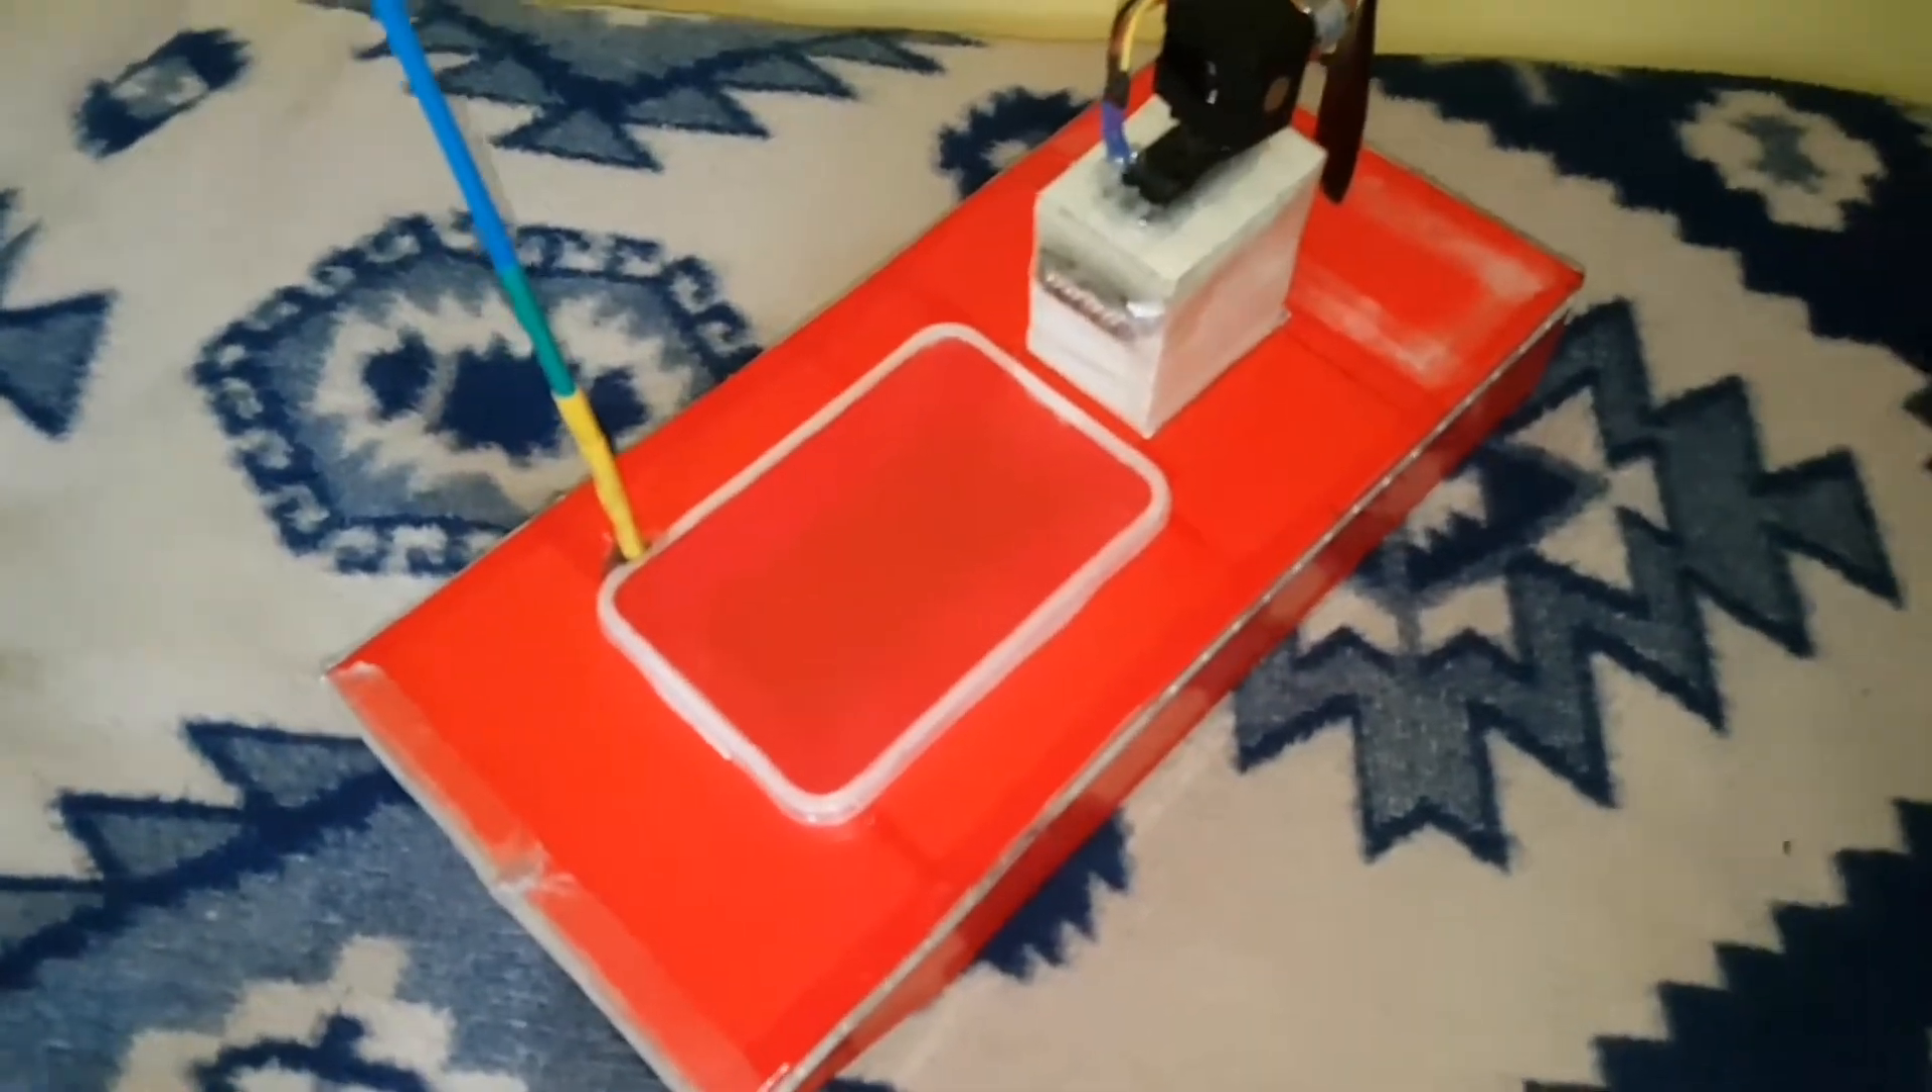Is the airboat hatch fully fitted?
Yes.